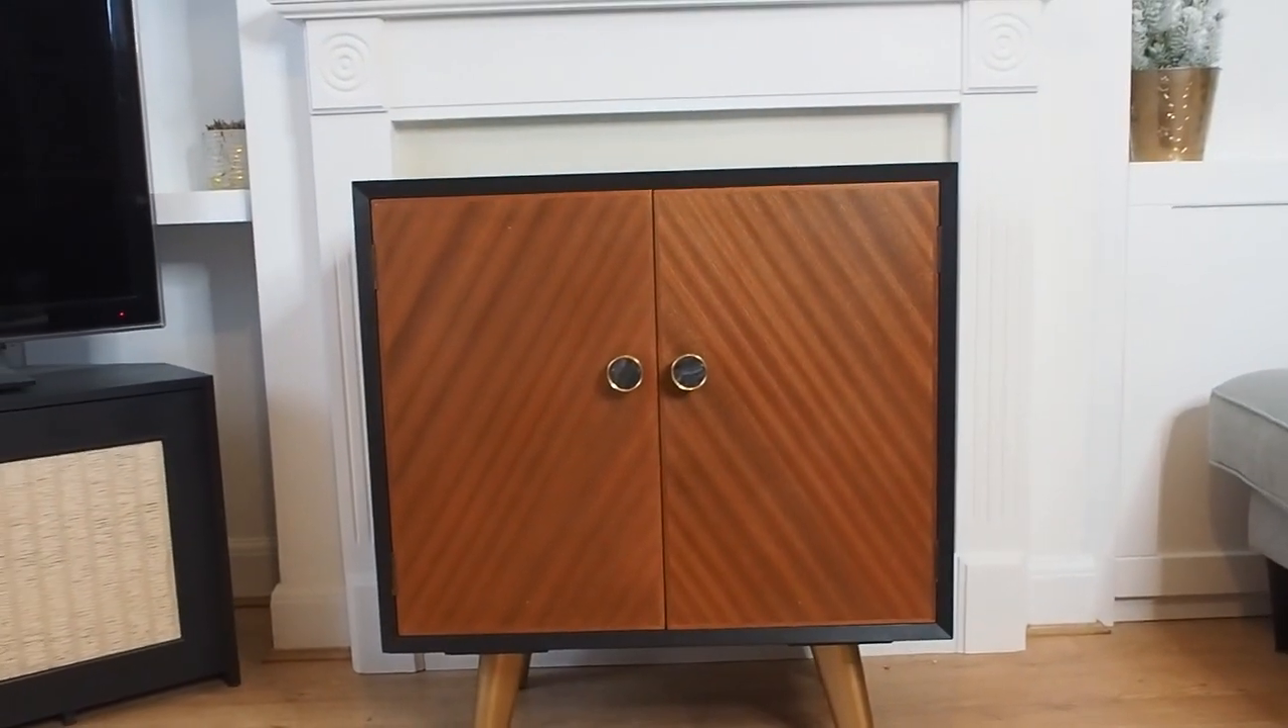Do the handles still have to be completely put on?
No.